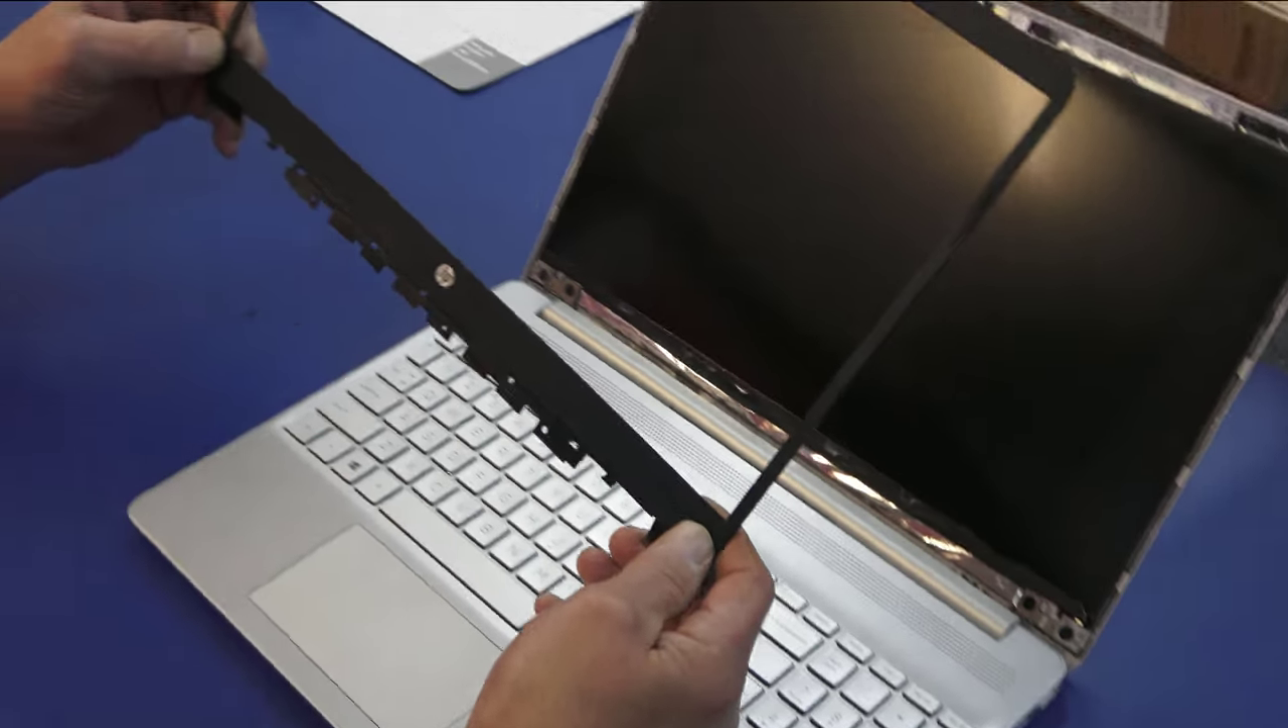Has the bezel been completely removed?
Yes.